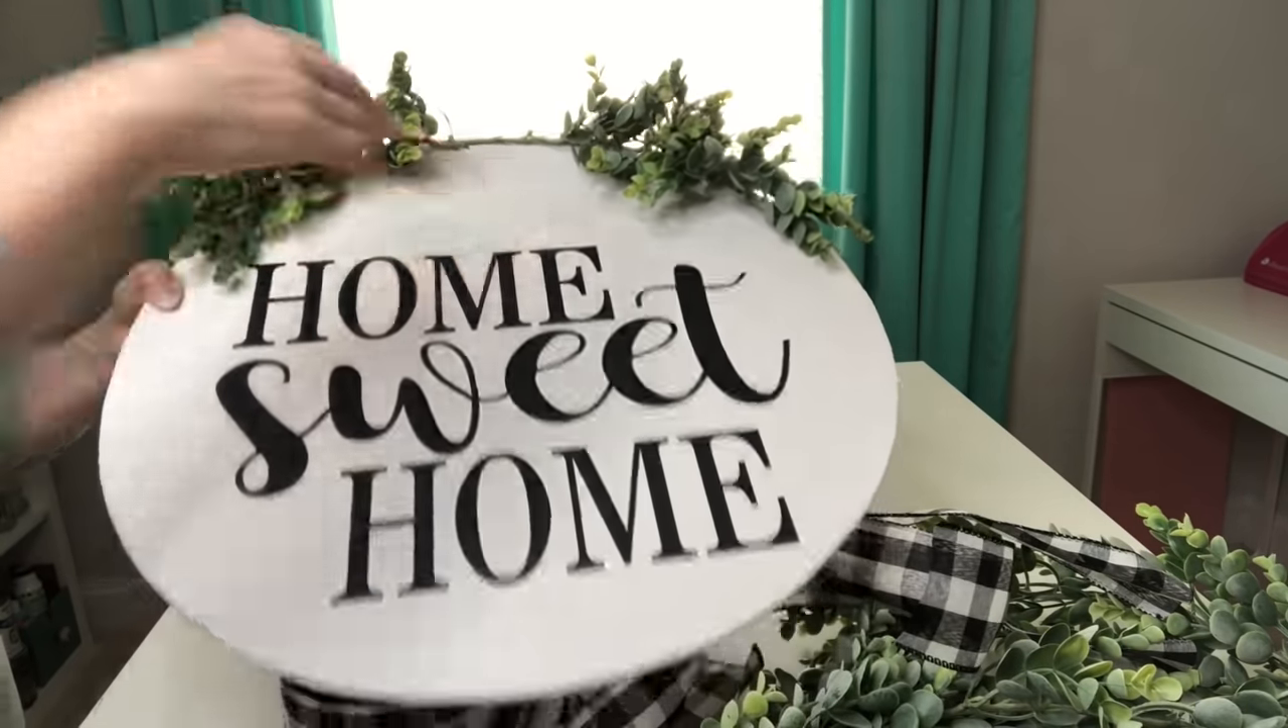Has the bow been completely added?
No.